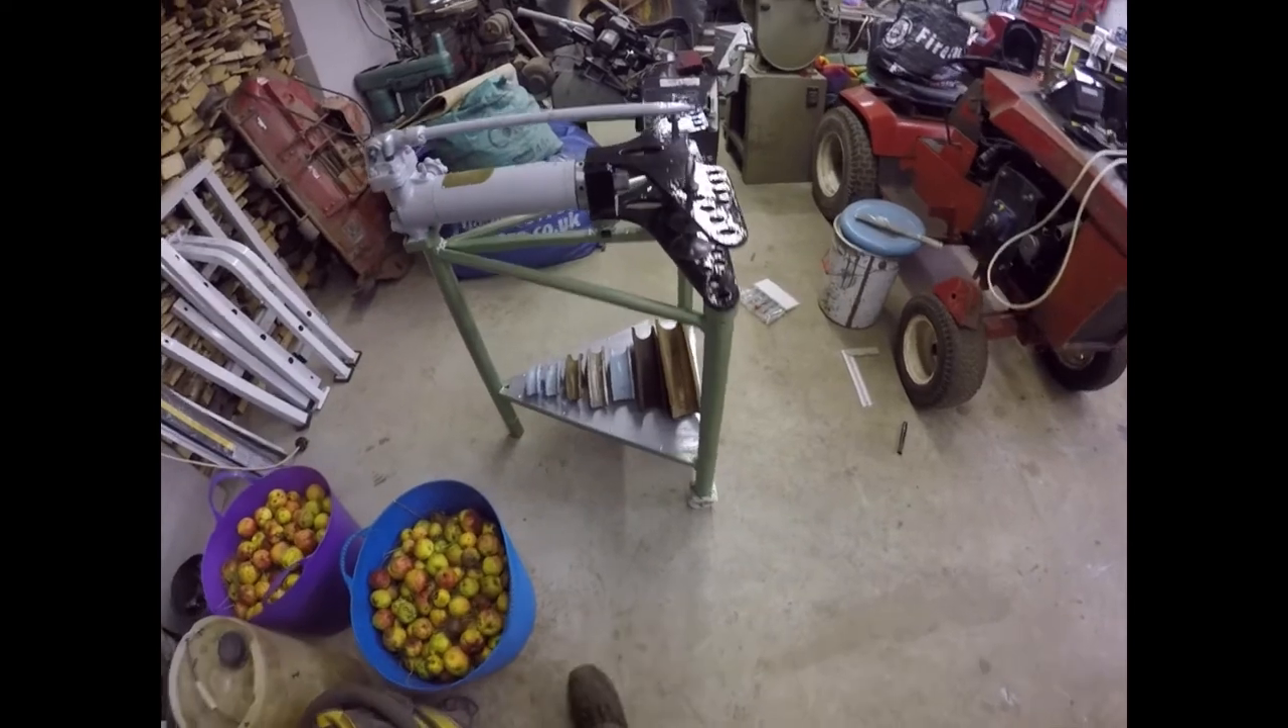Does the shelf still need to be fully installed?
No.